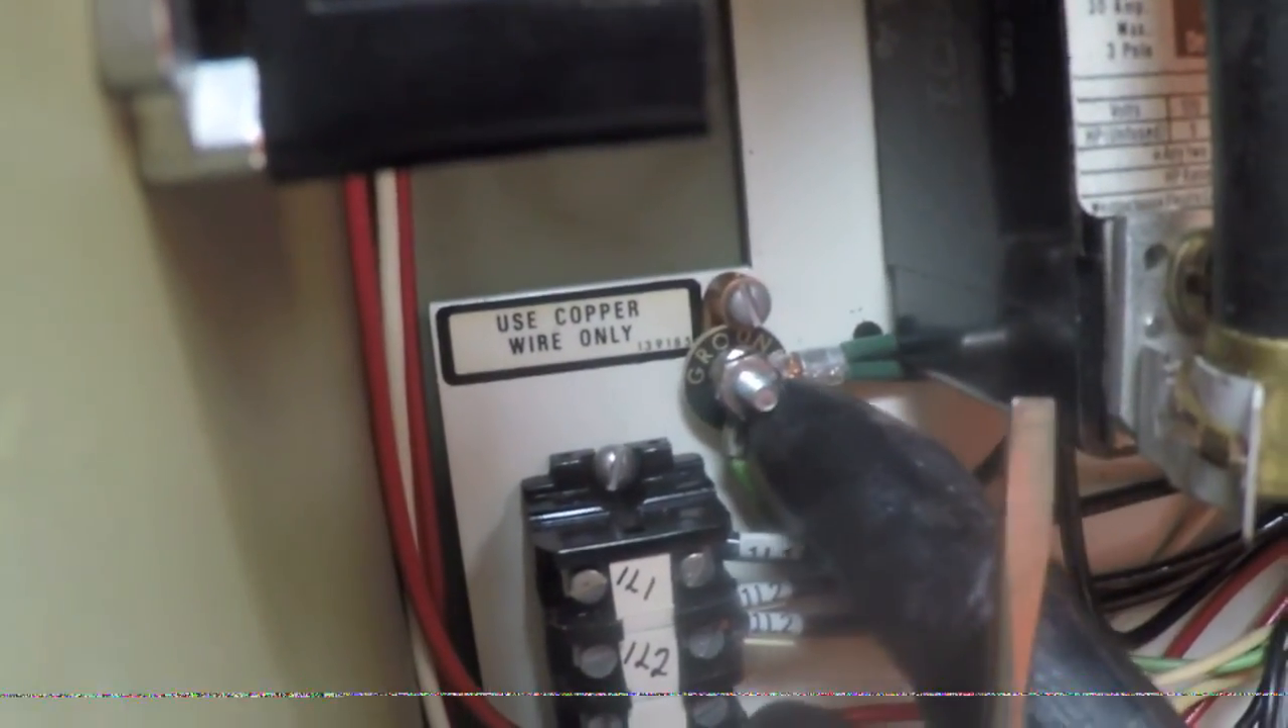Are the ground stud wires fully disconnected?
No.